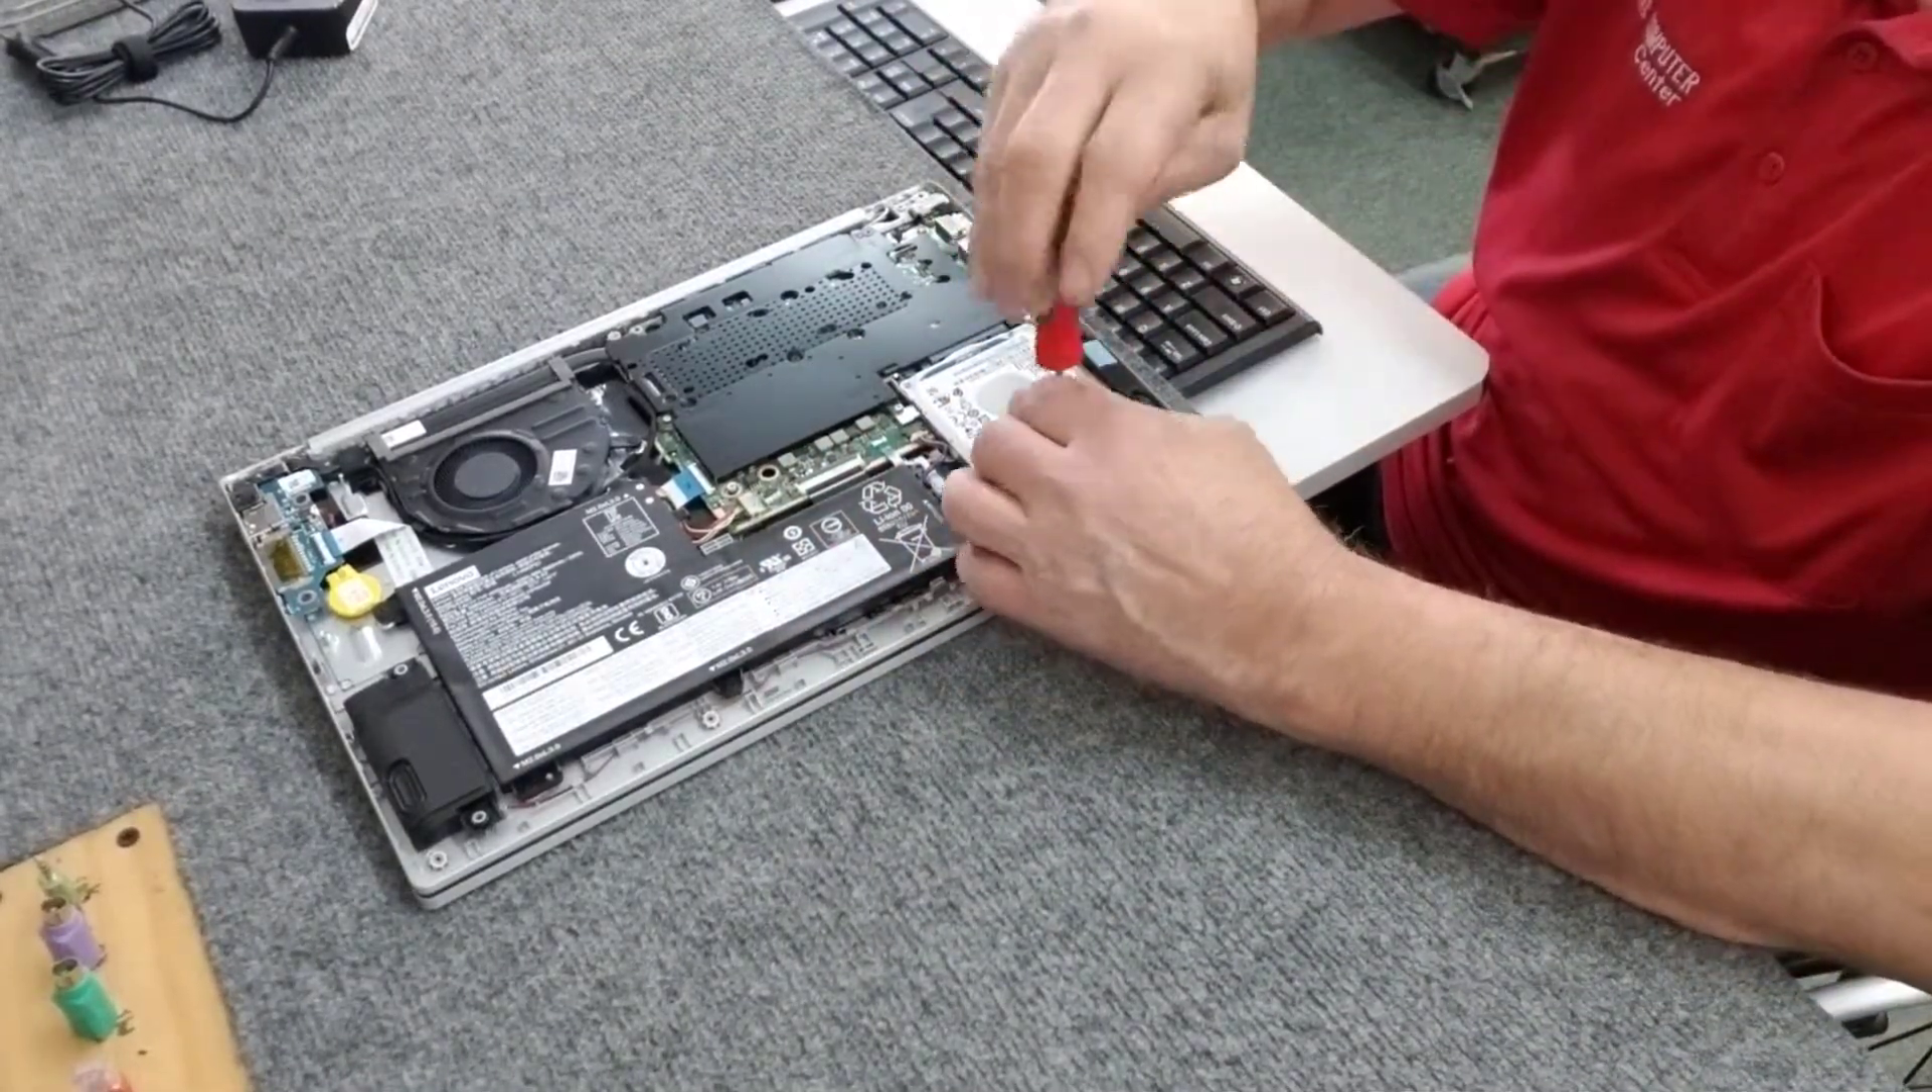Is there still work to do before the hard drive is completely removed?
Yes.